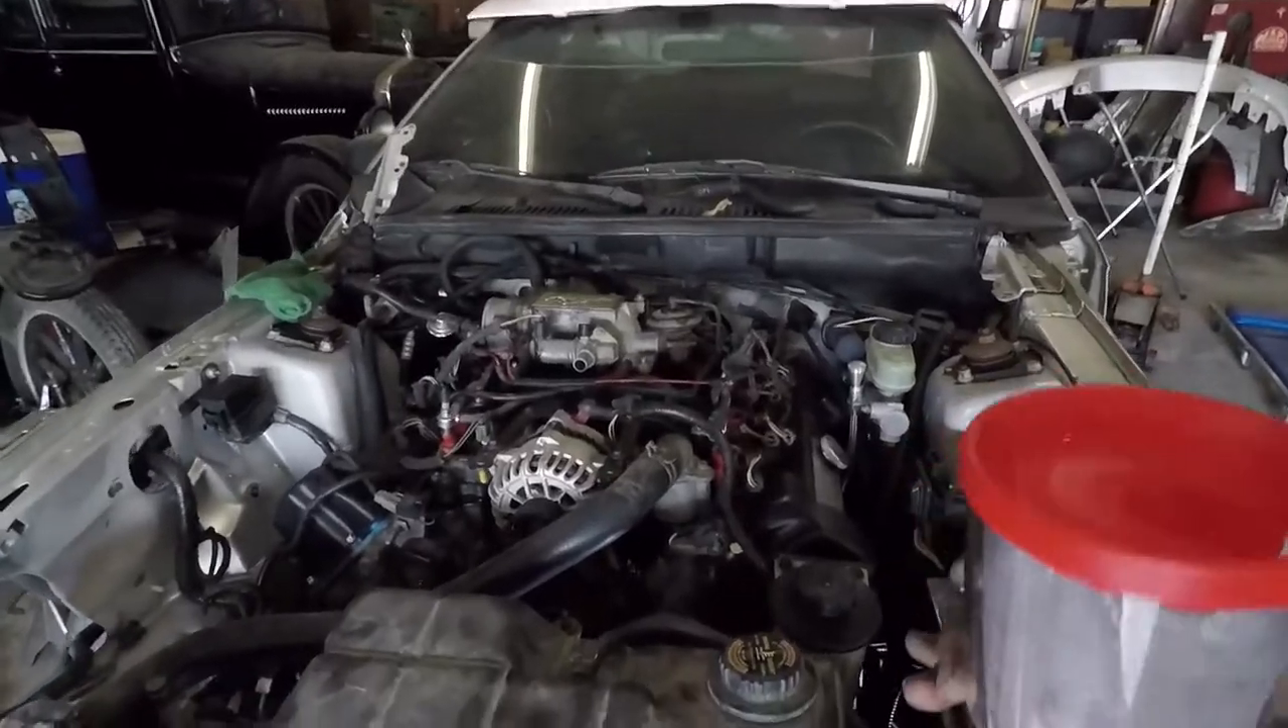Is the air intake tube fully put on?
No.